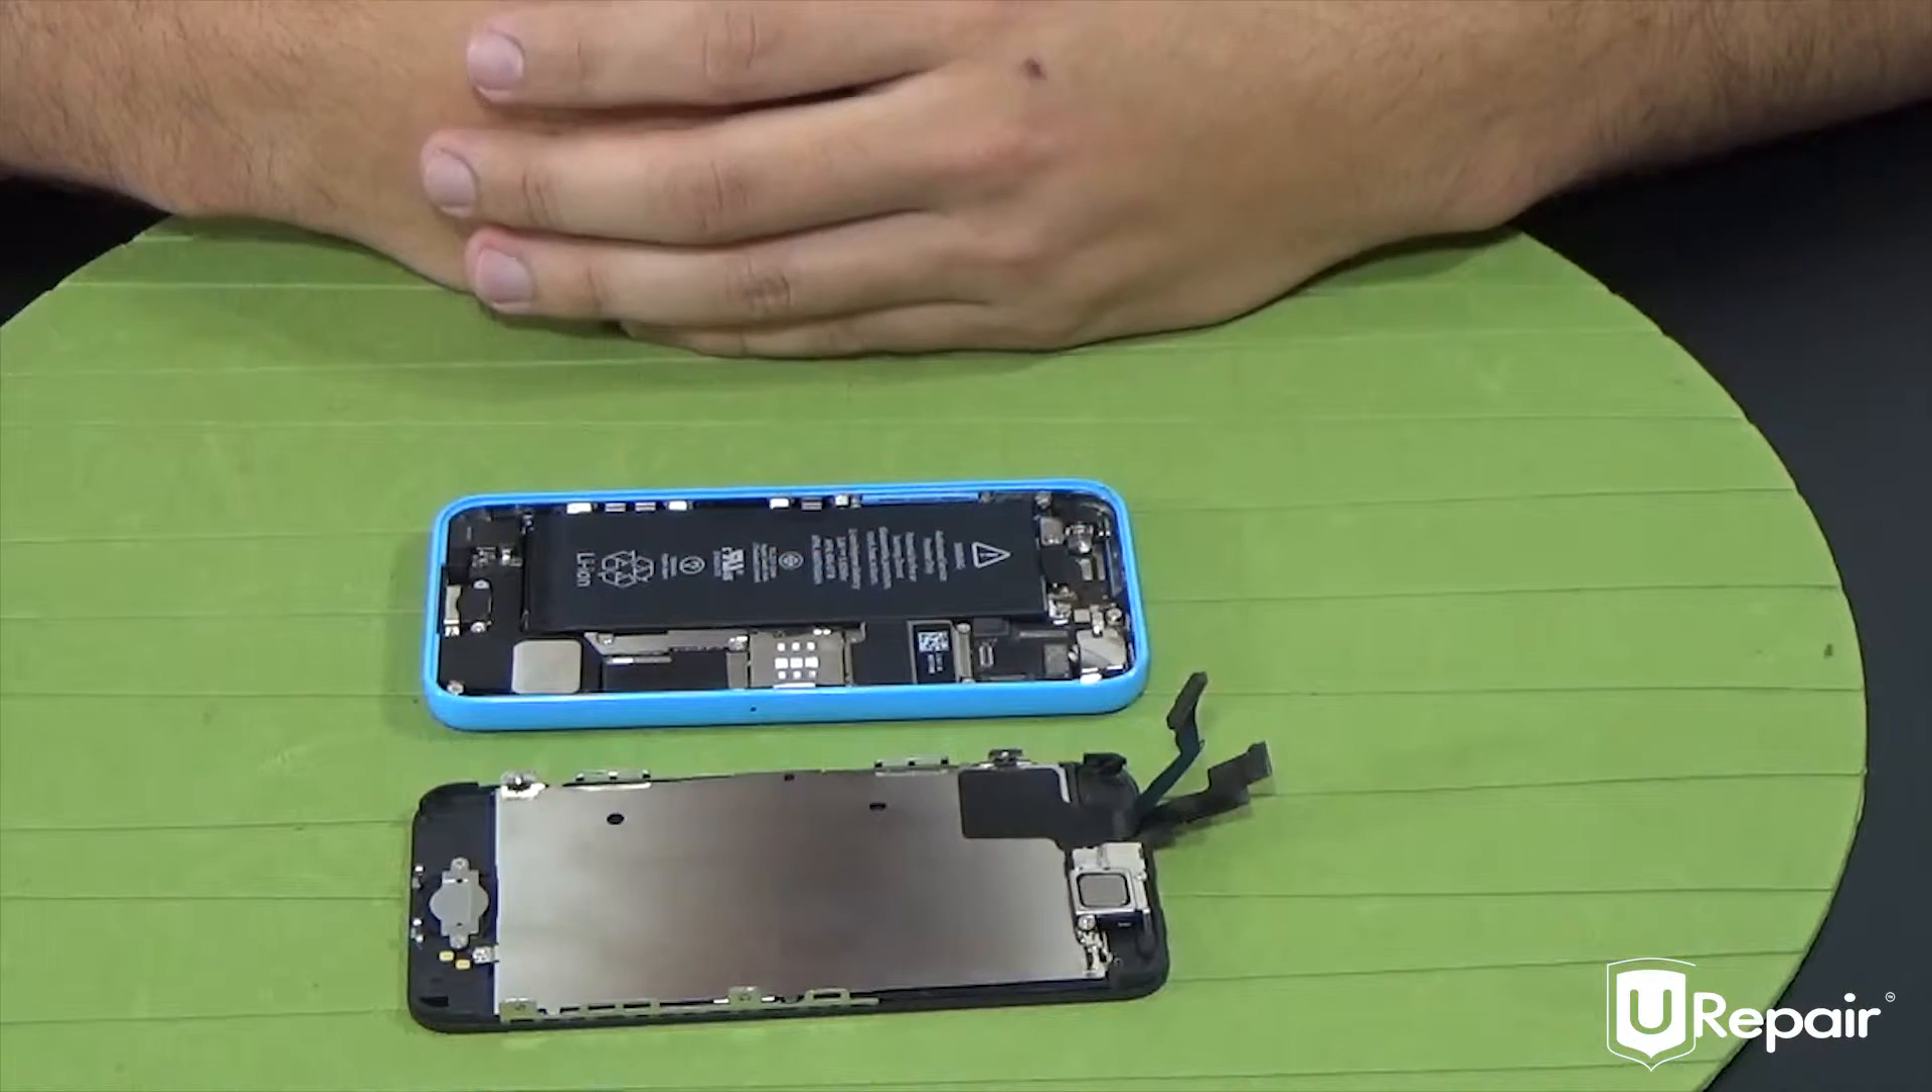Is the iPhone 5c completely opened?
Yes.